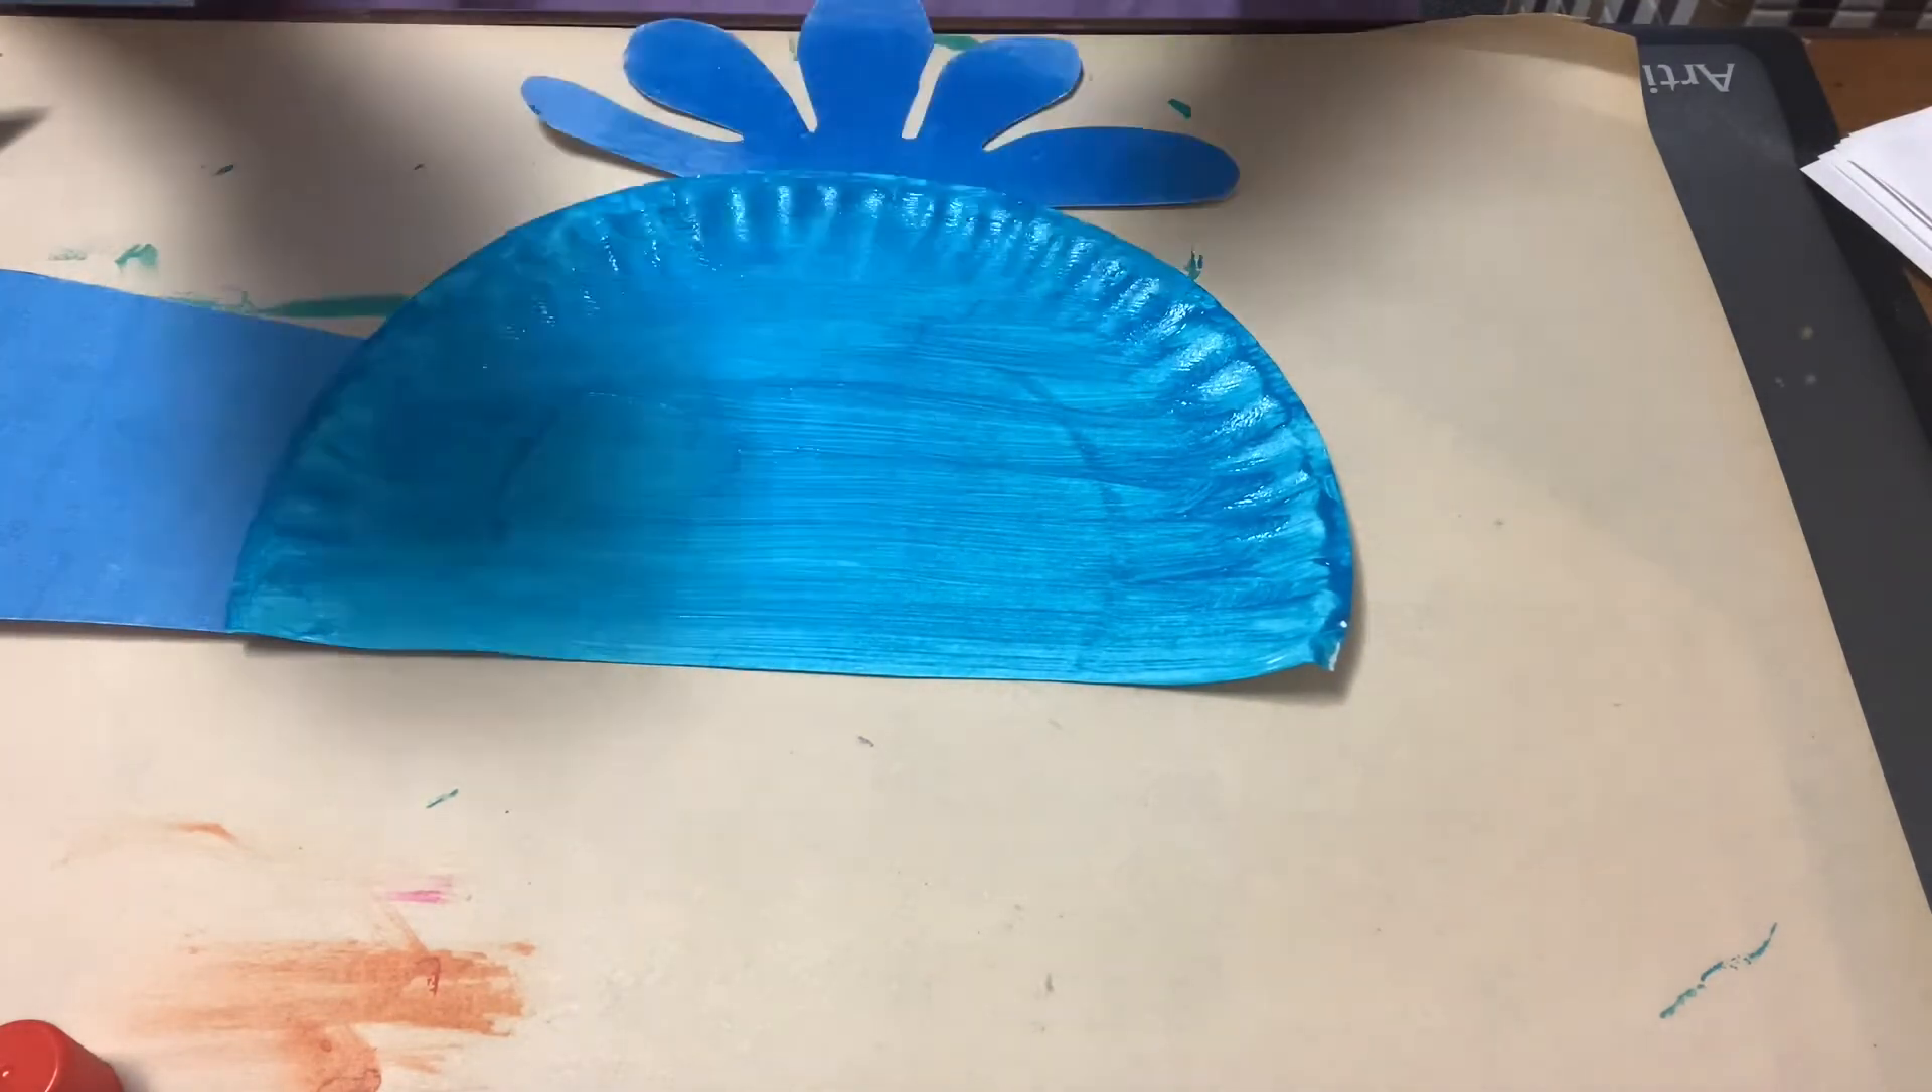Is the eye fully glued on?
No.